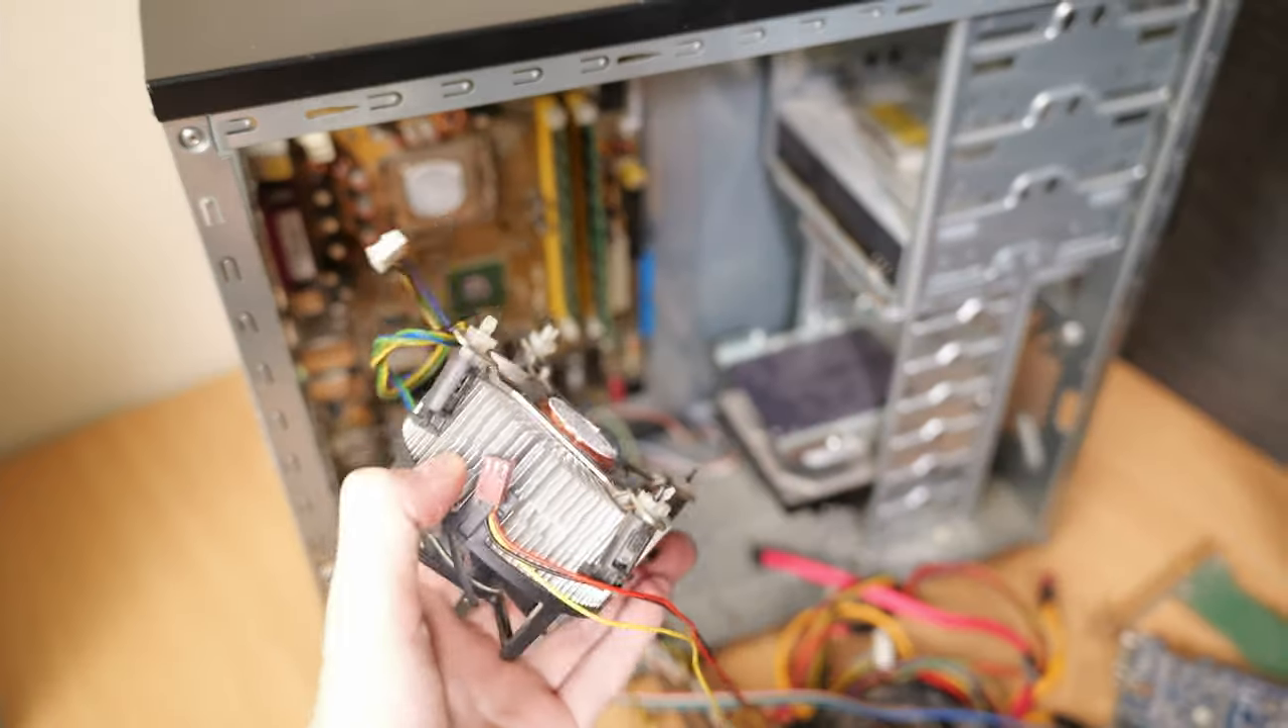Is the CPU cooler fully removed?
Yes.